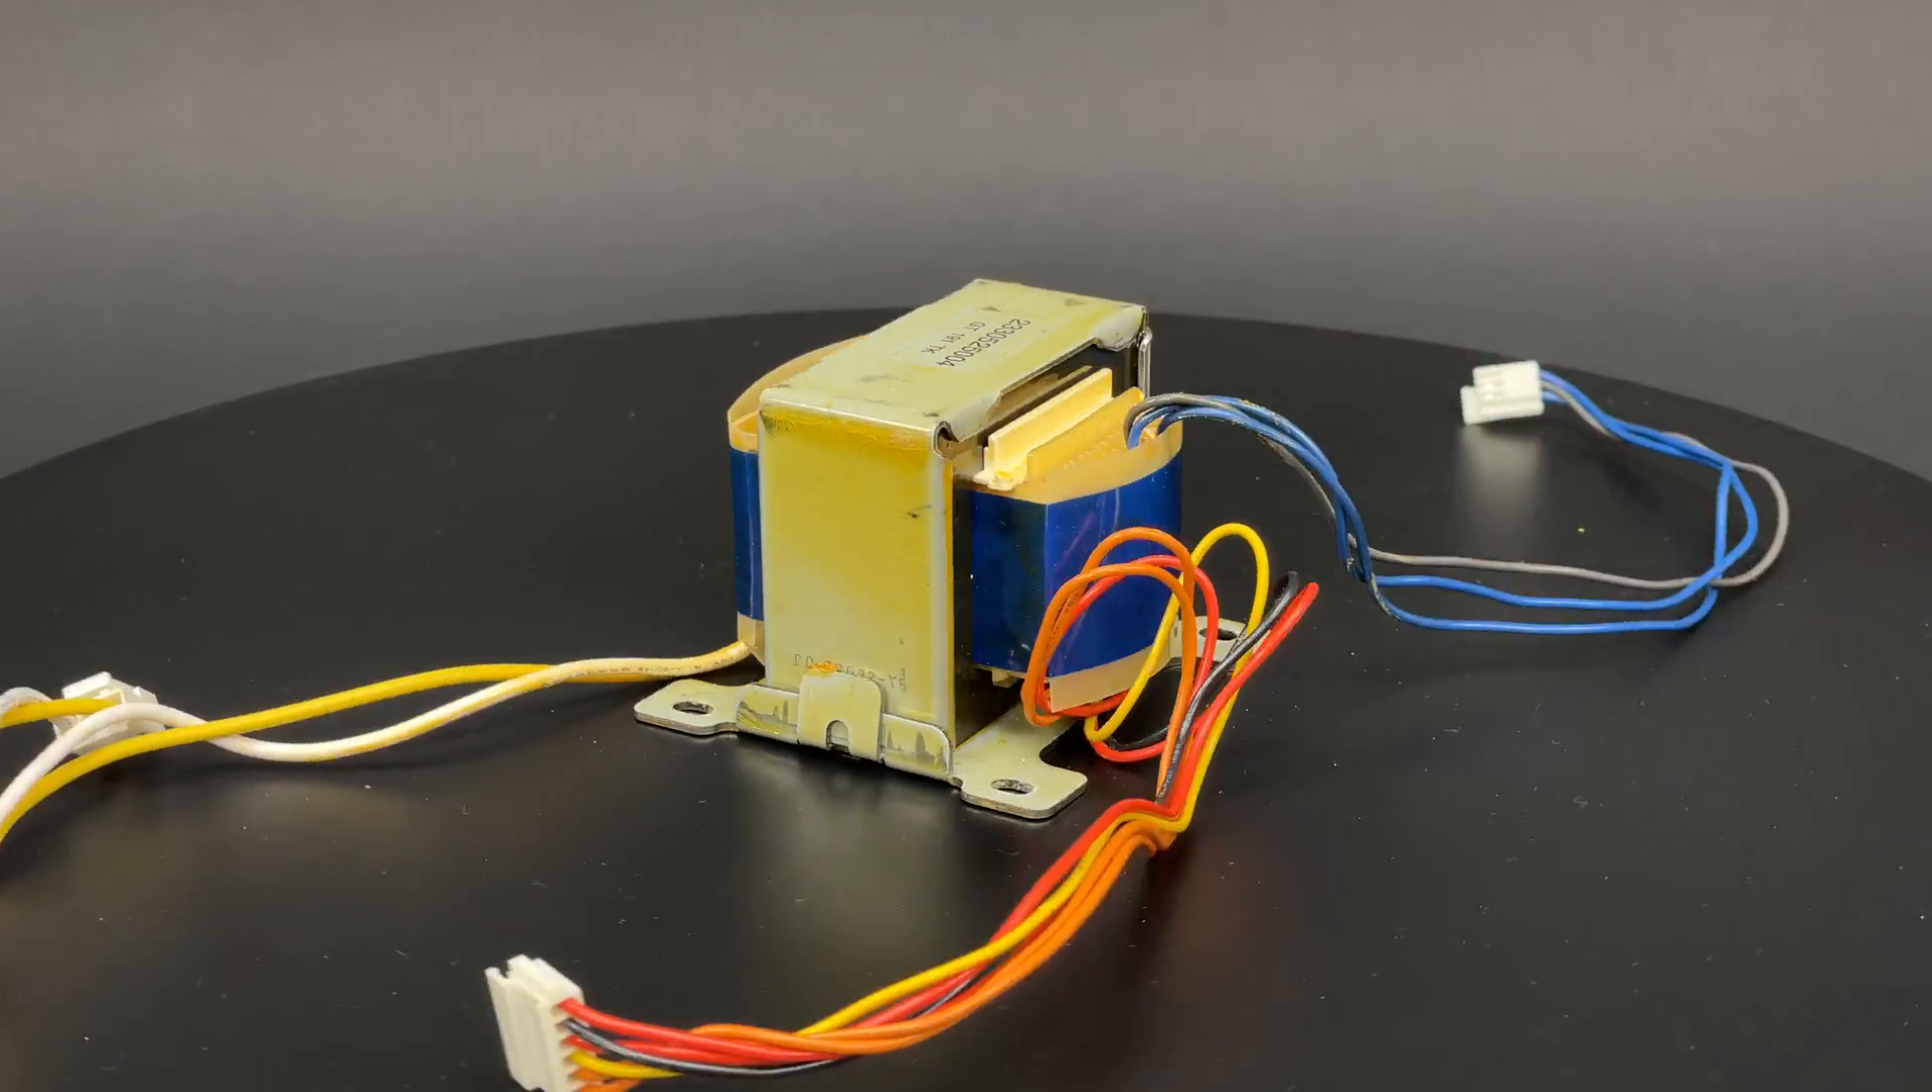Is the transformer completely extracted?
Yes.